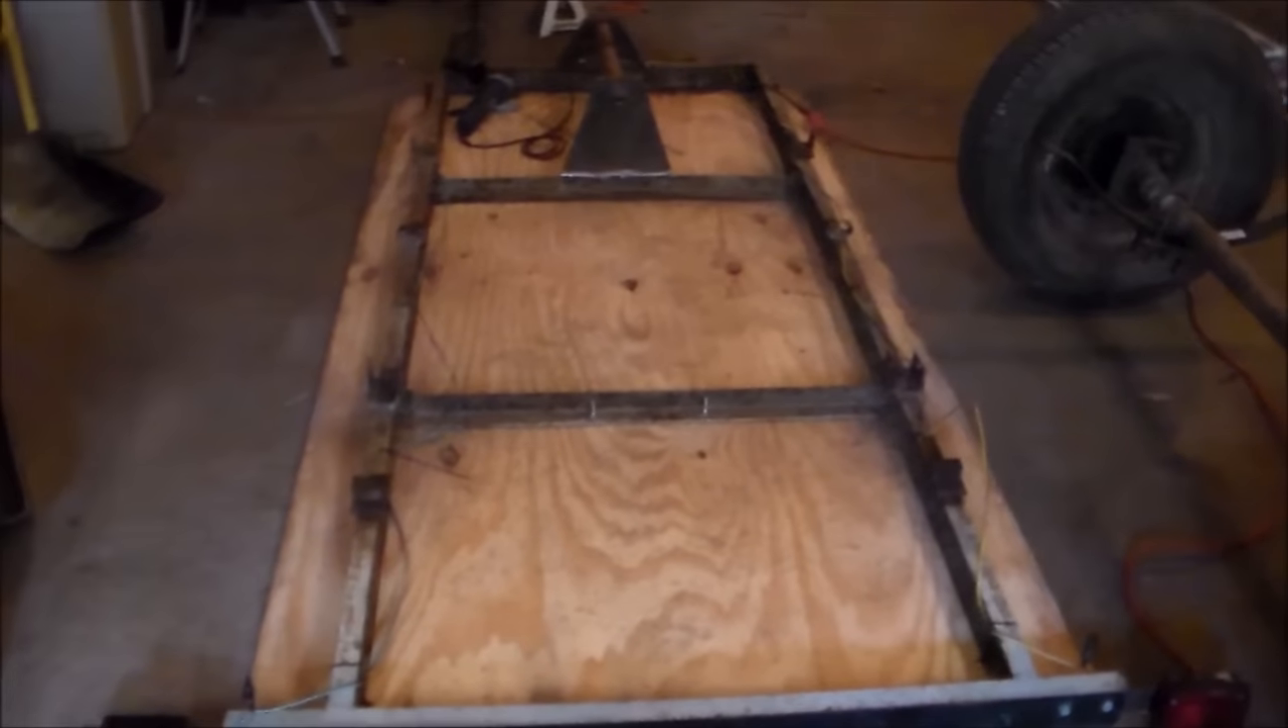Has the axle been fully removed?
Yes.